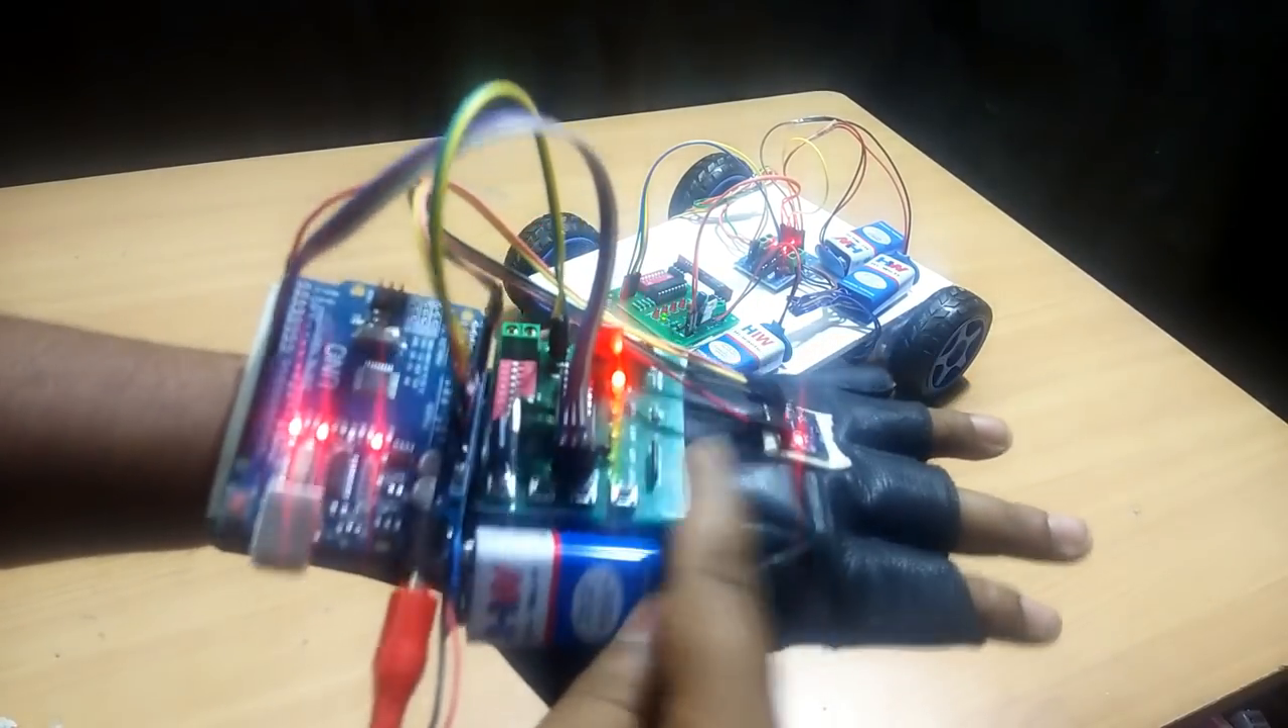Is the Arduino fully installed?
Yes.